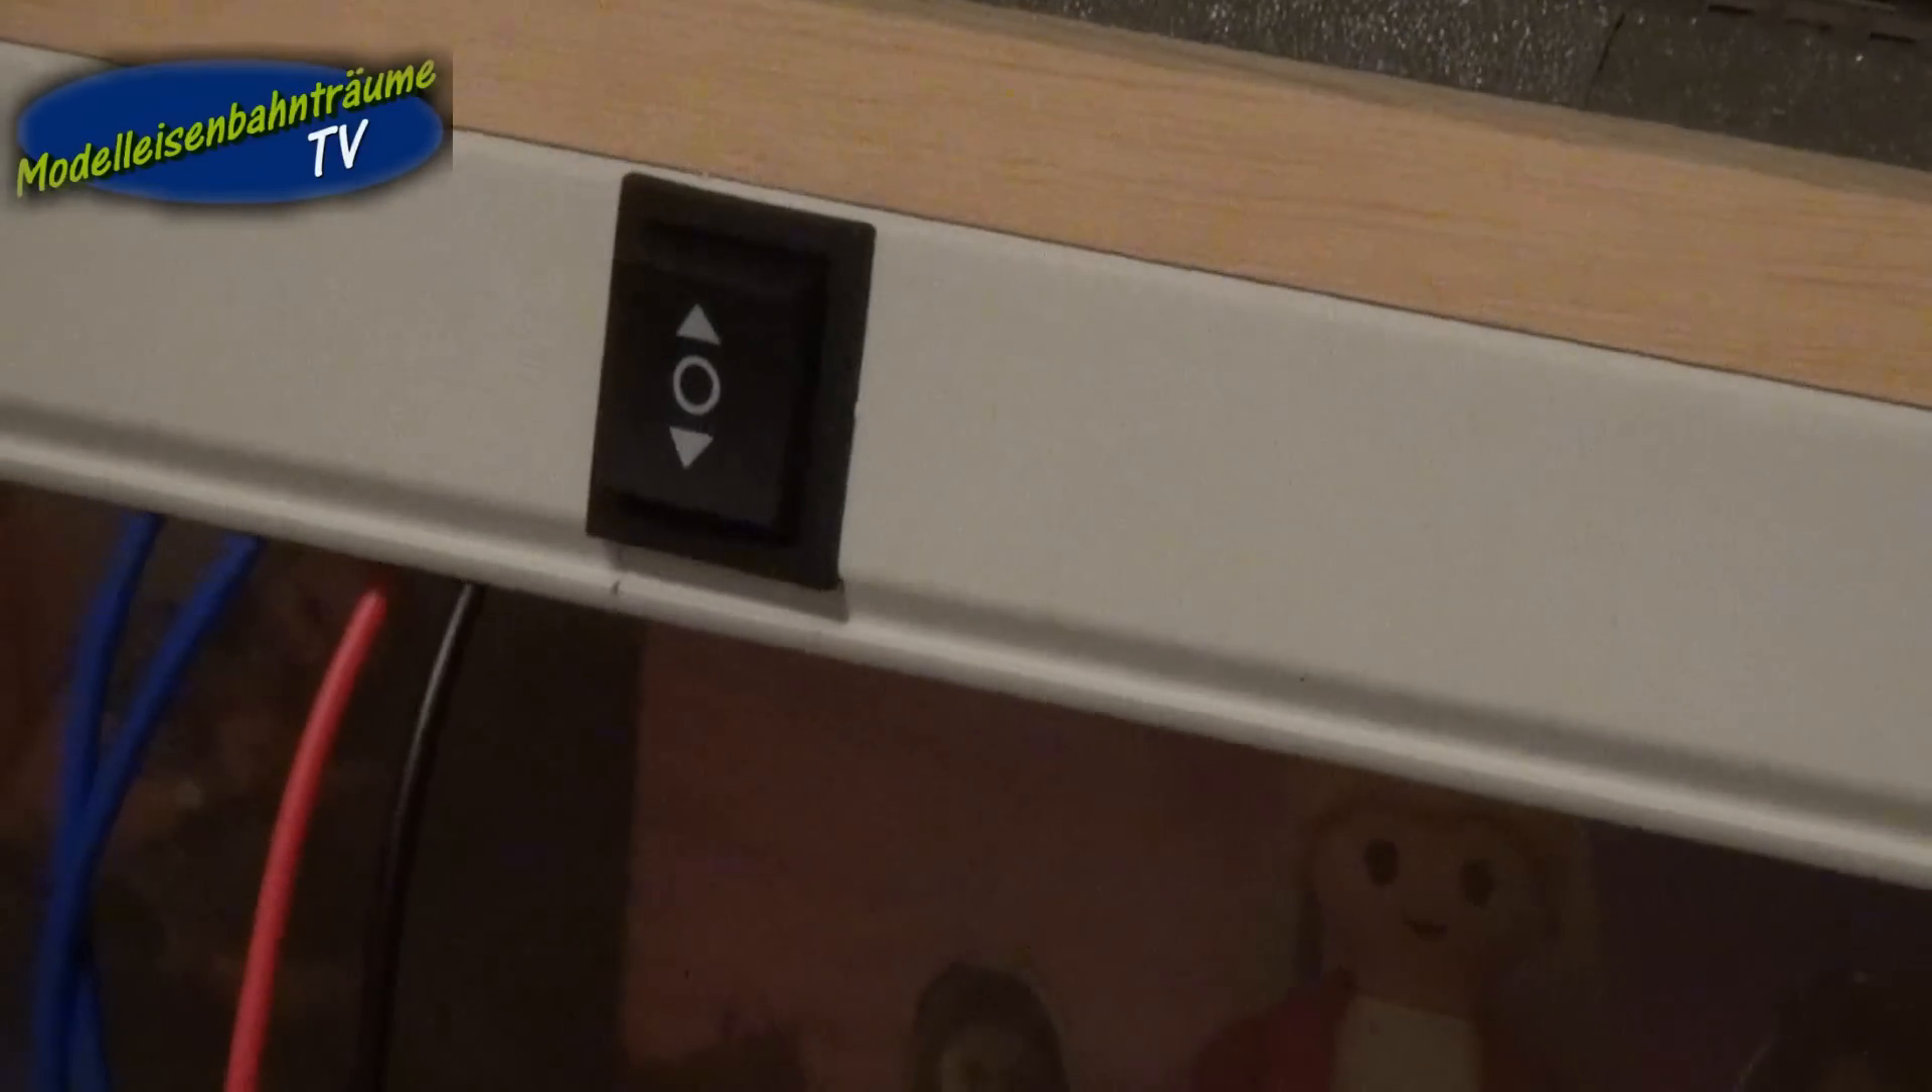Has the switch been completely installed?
Yes.